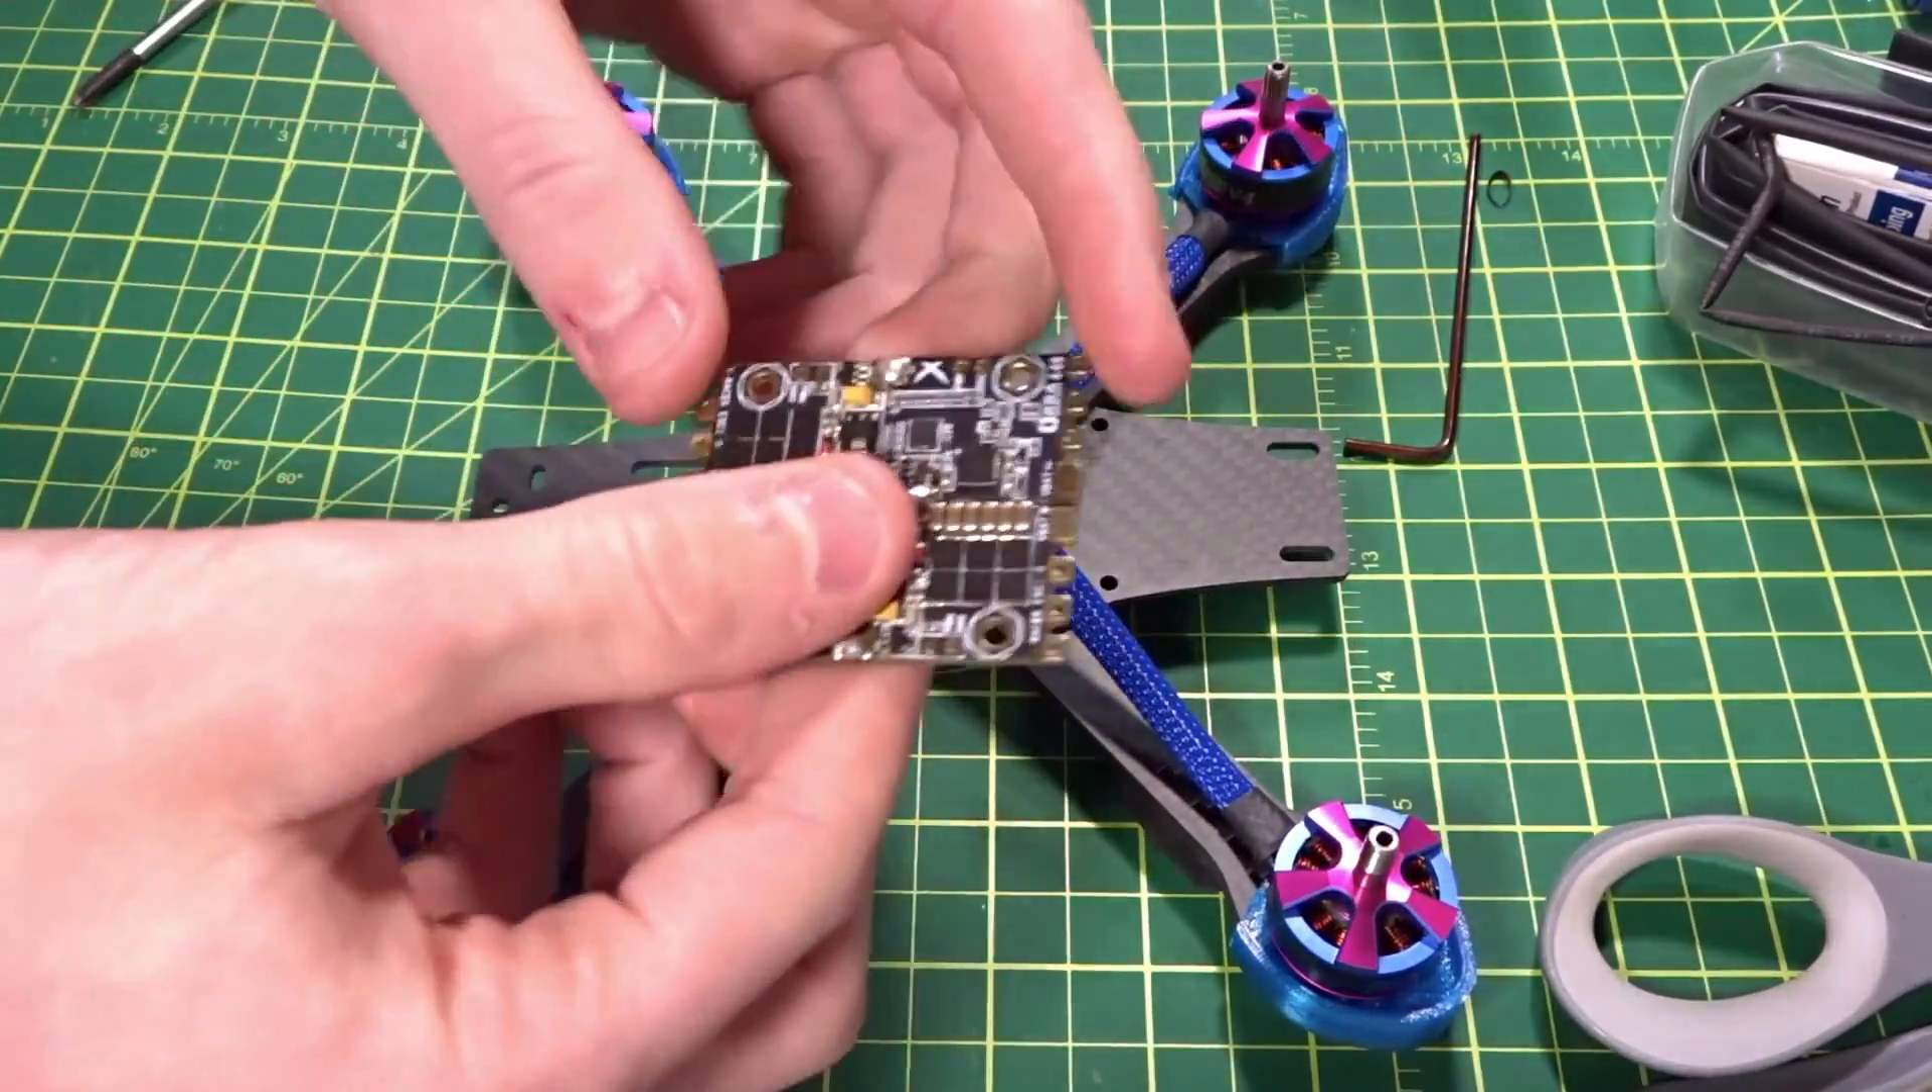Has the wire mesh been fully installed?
Yes.